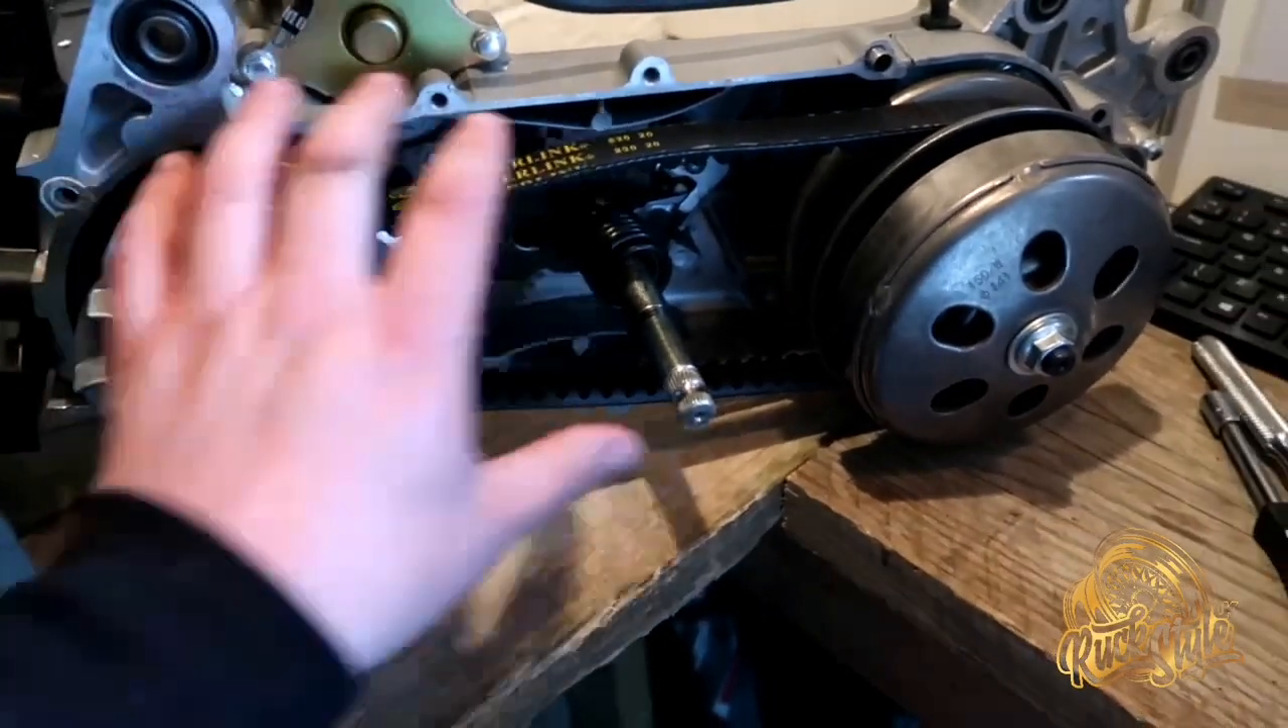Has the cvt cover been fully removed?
Yes.